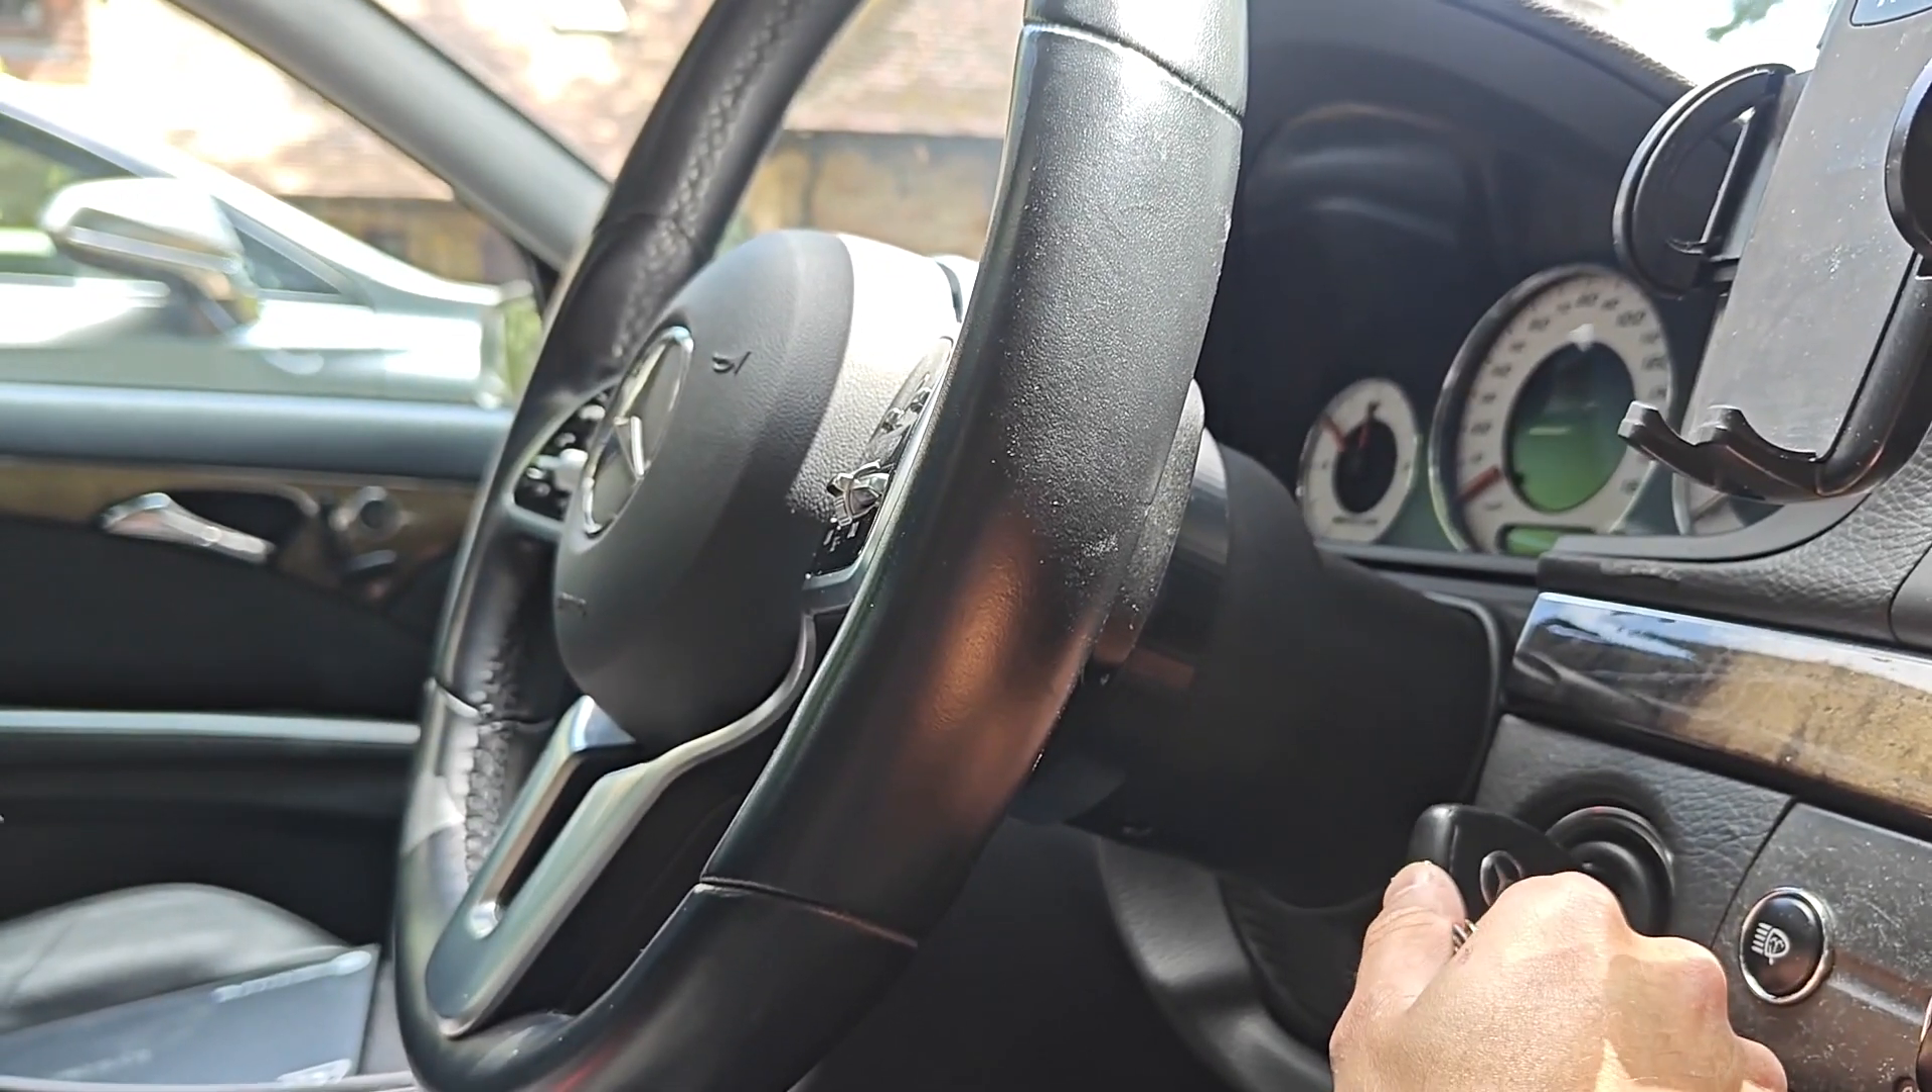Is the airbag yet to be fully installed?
No.